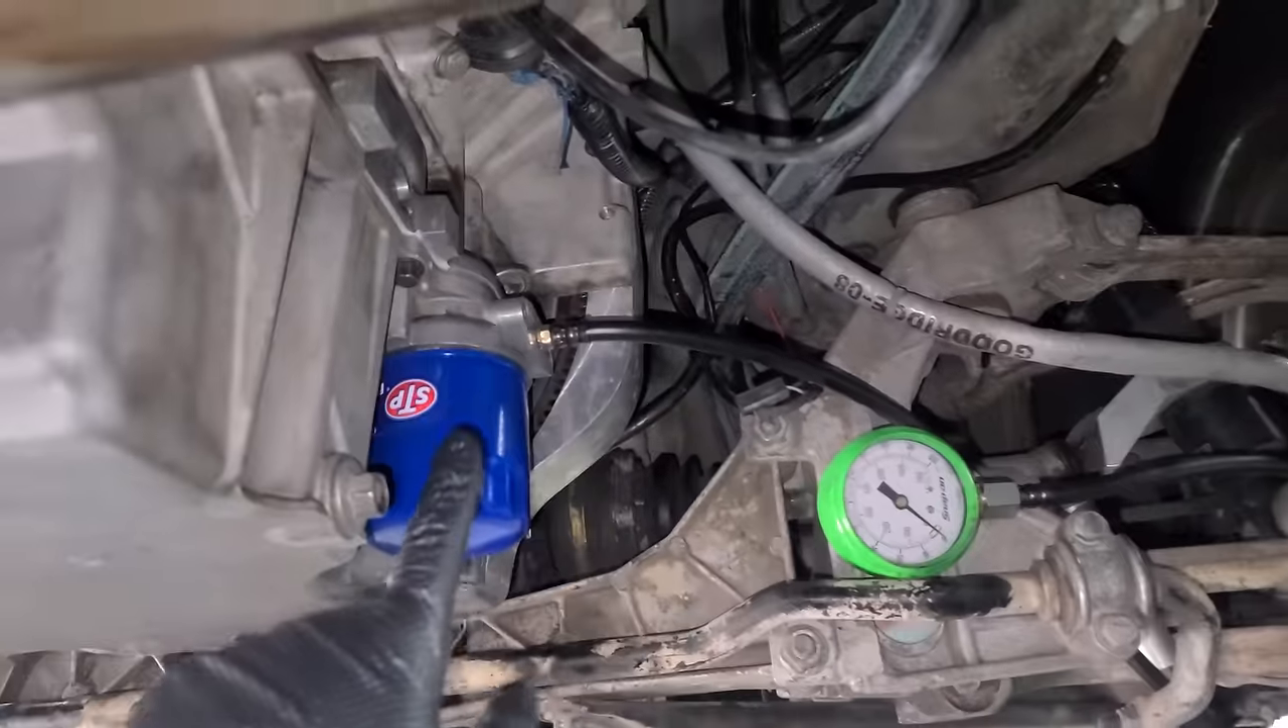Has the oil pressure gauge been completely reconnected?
Yes.